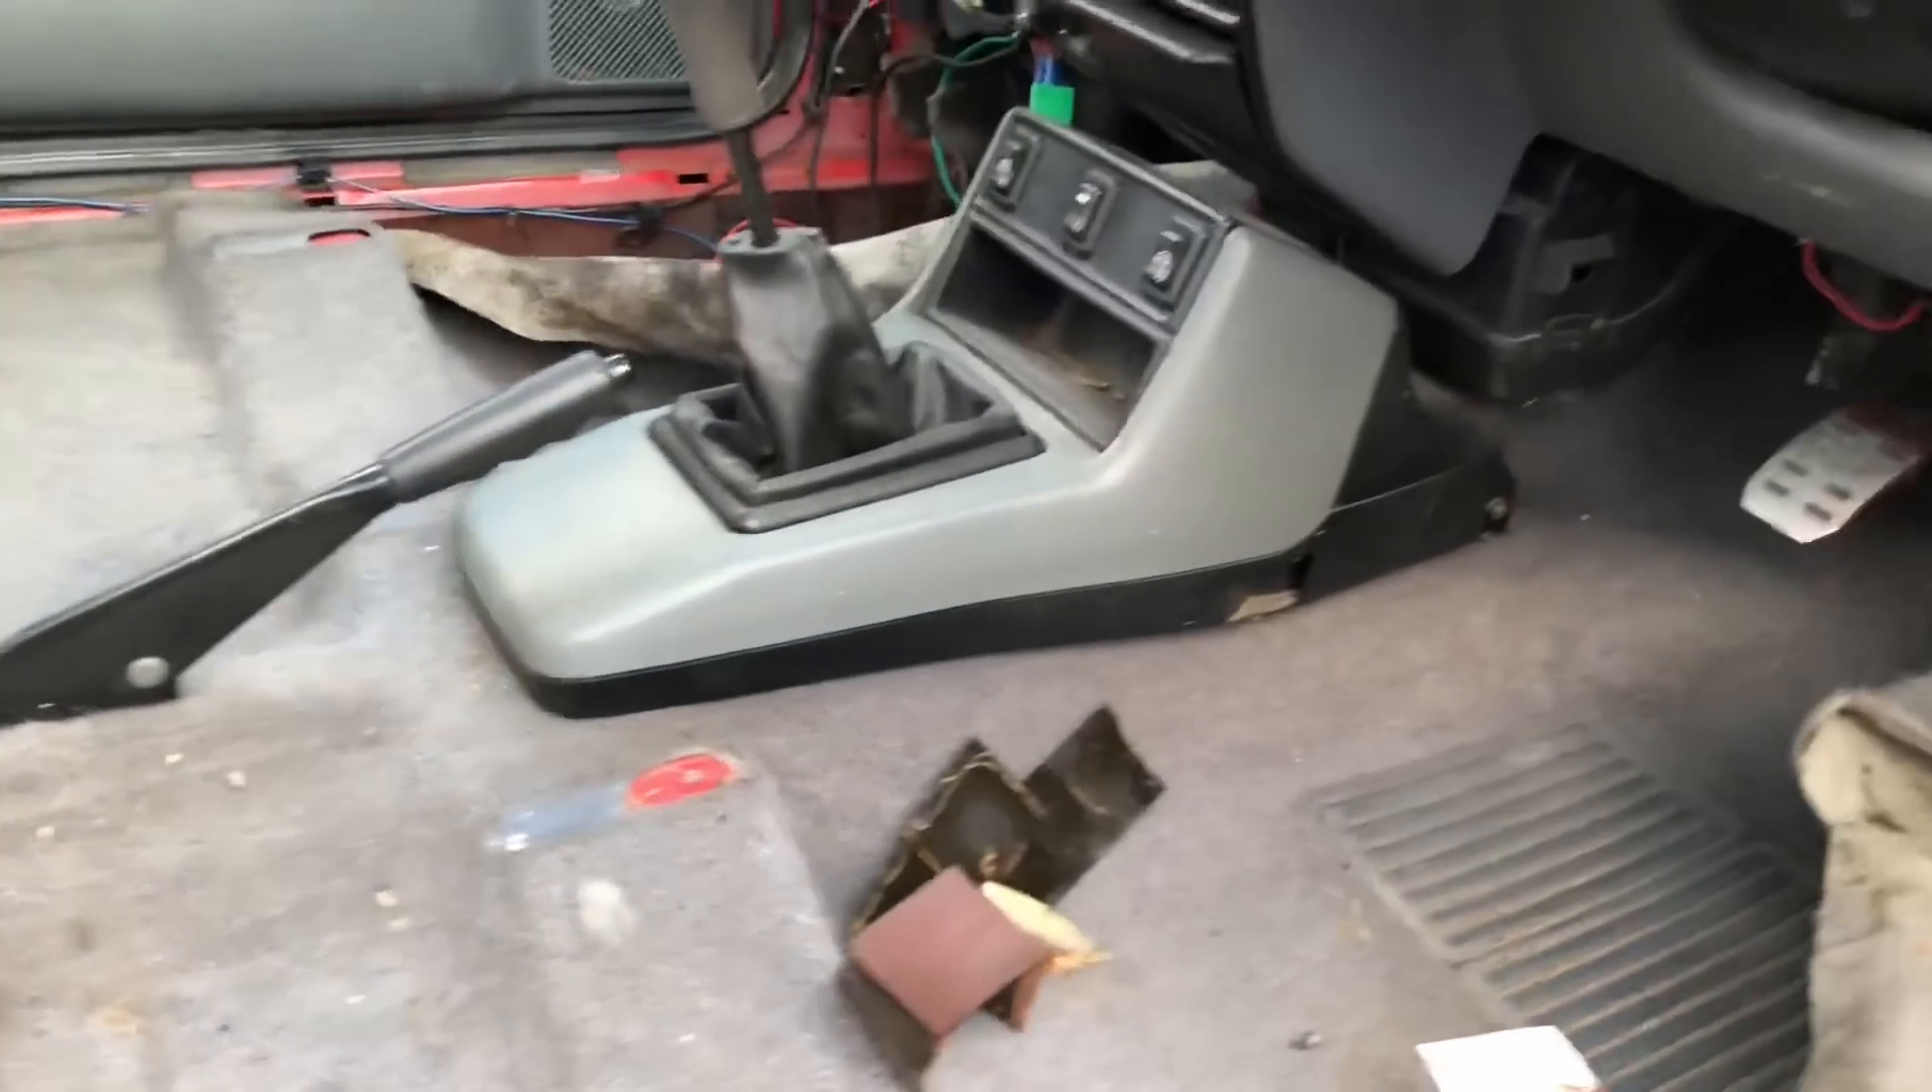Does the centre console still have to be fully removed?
Yes.